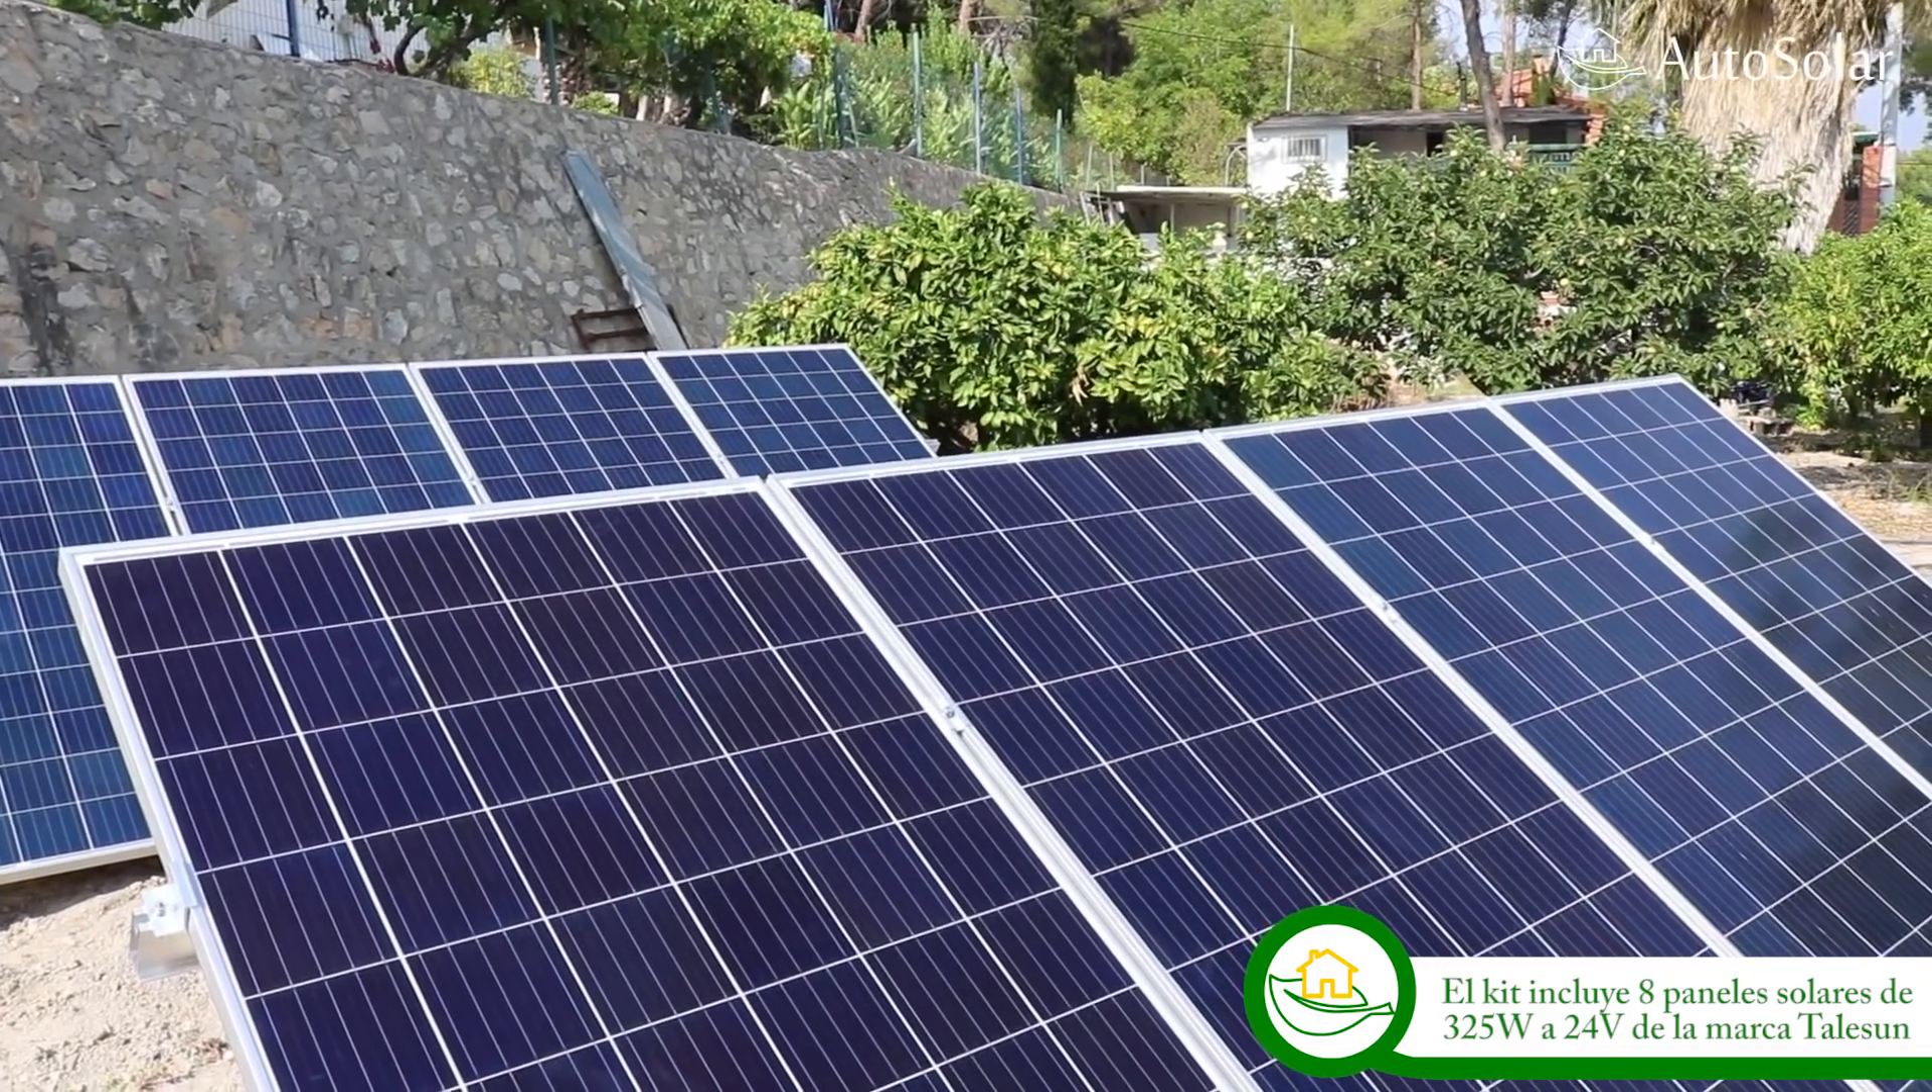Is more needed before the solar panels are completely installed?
No.